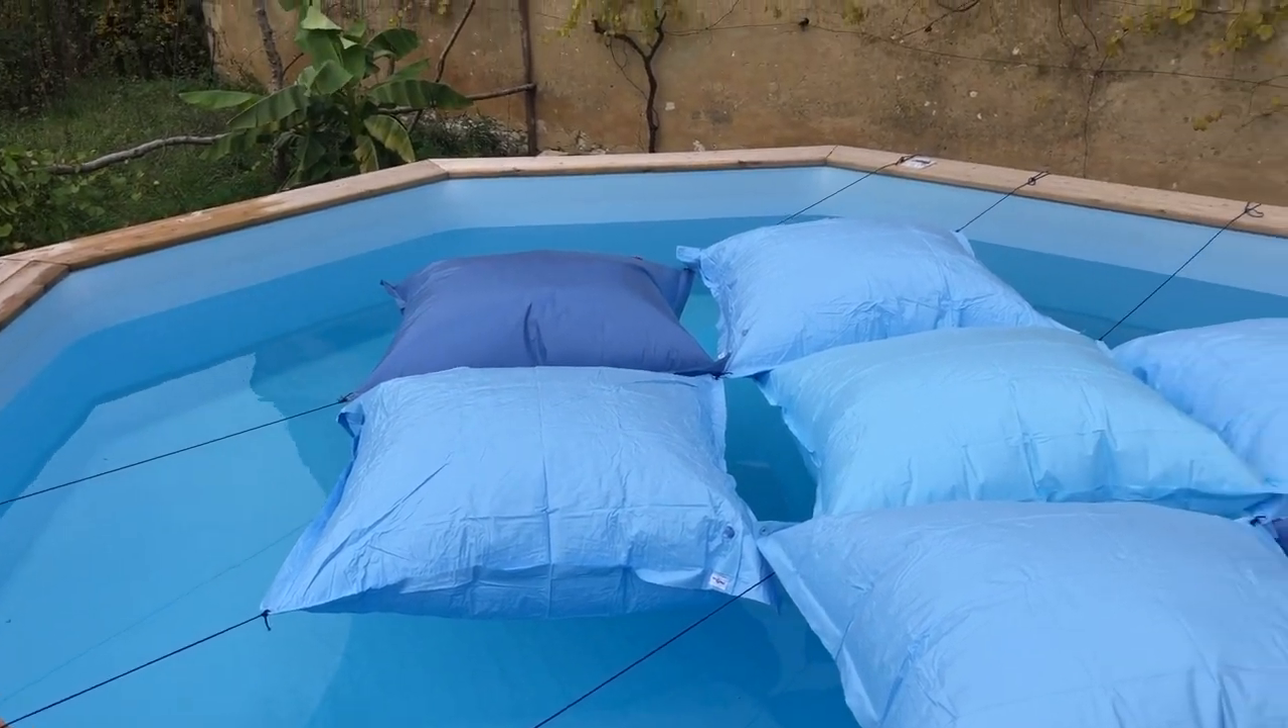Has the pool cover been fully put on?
No.